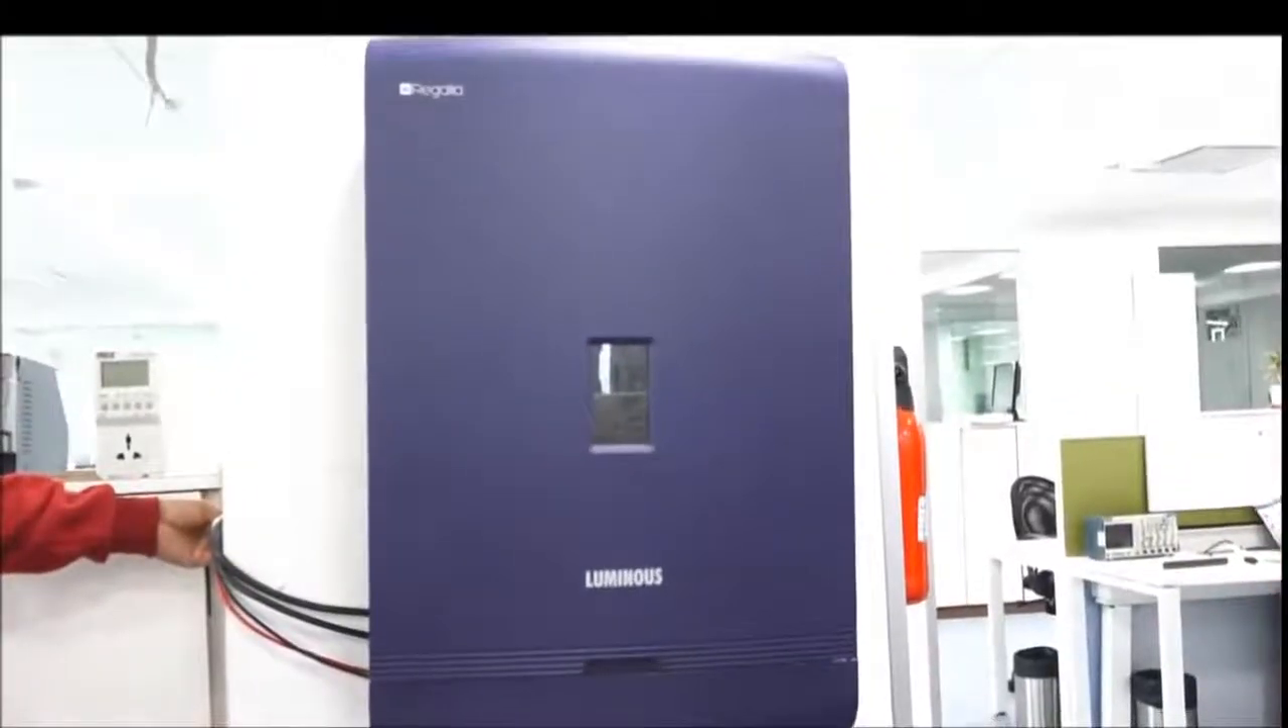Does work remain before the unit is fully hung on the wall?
No.